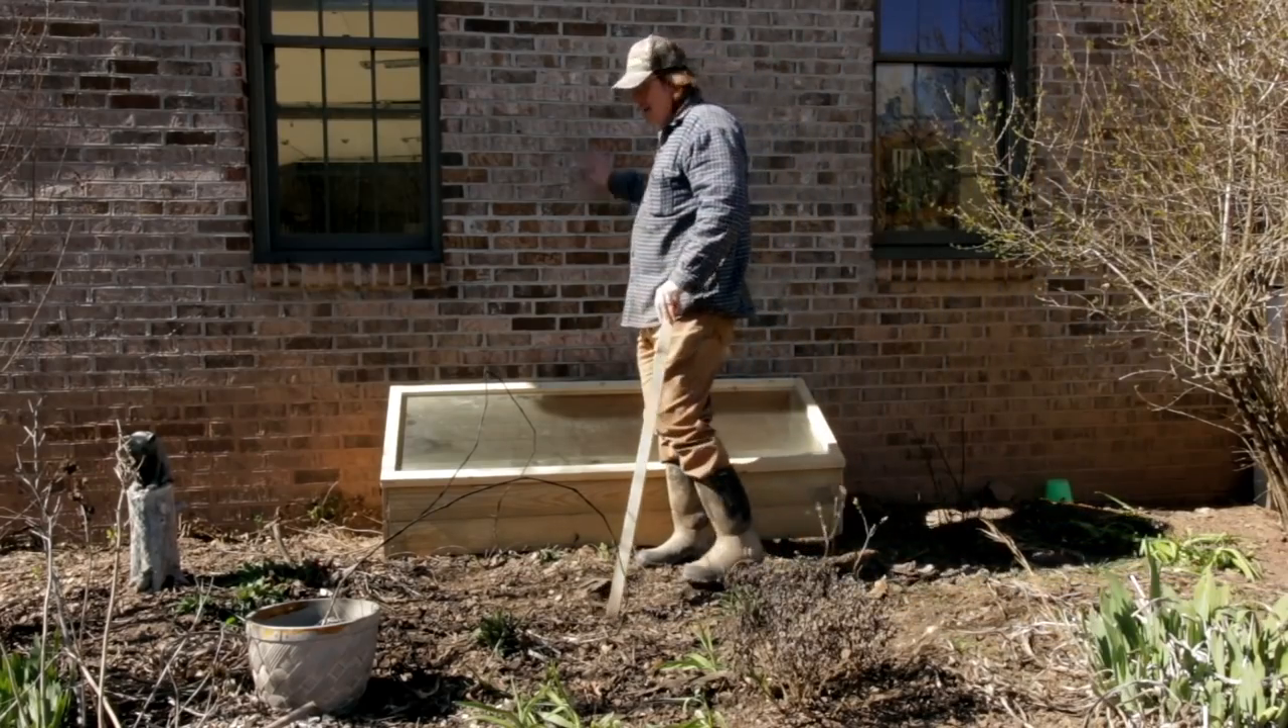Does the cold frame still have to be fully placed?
No.